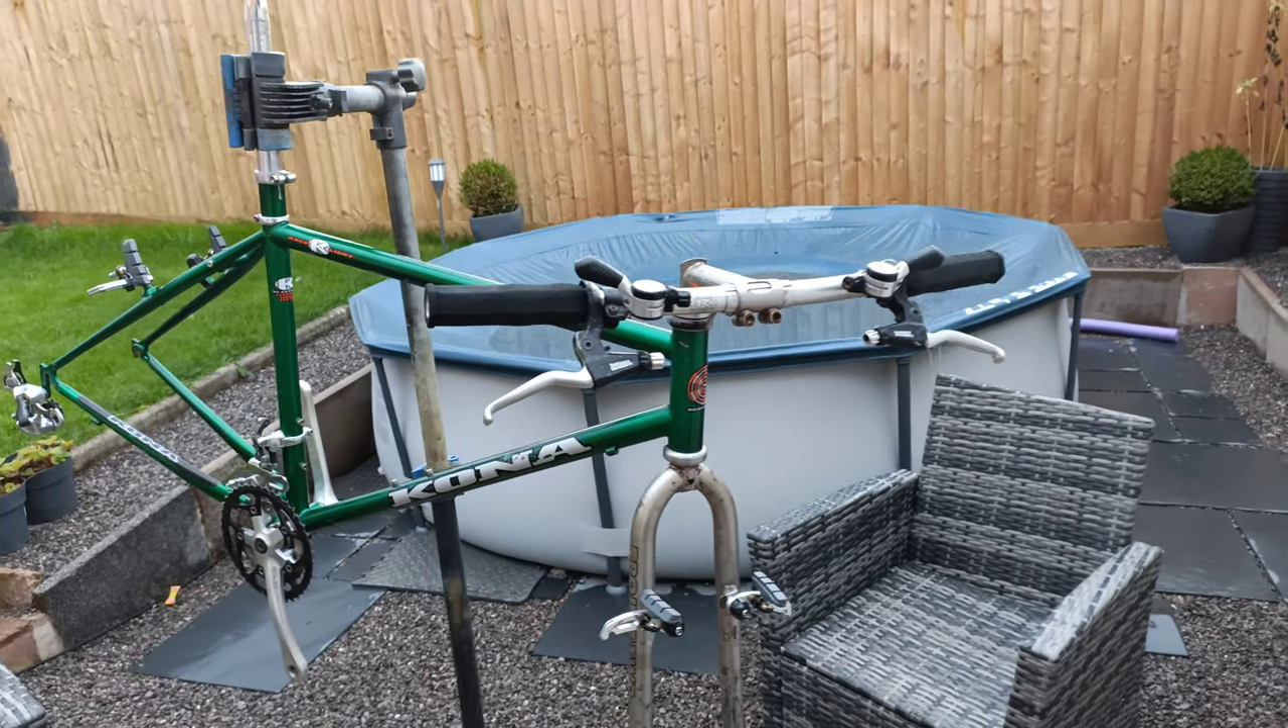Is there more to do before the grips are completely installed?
No.